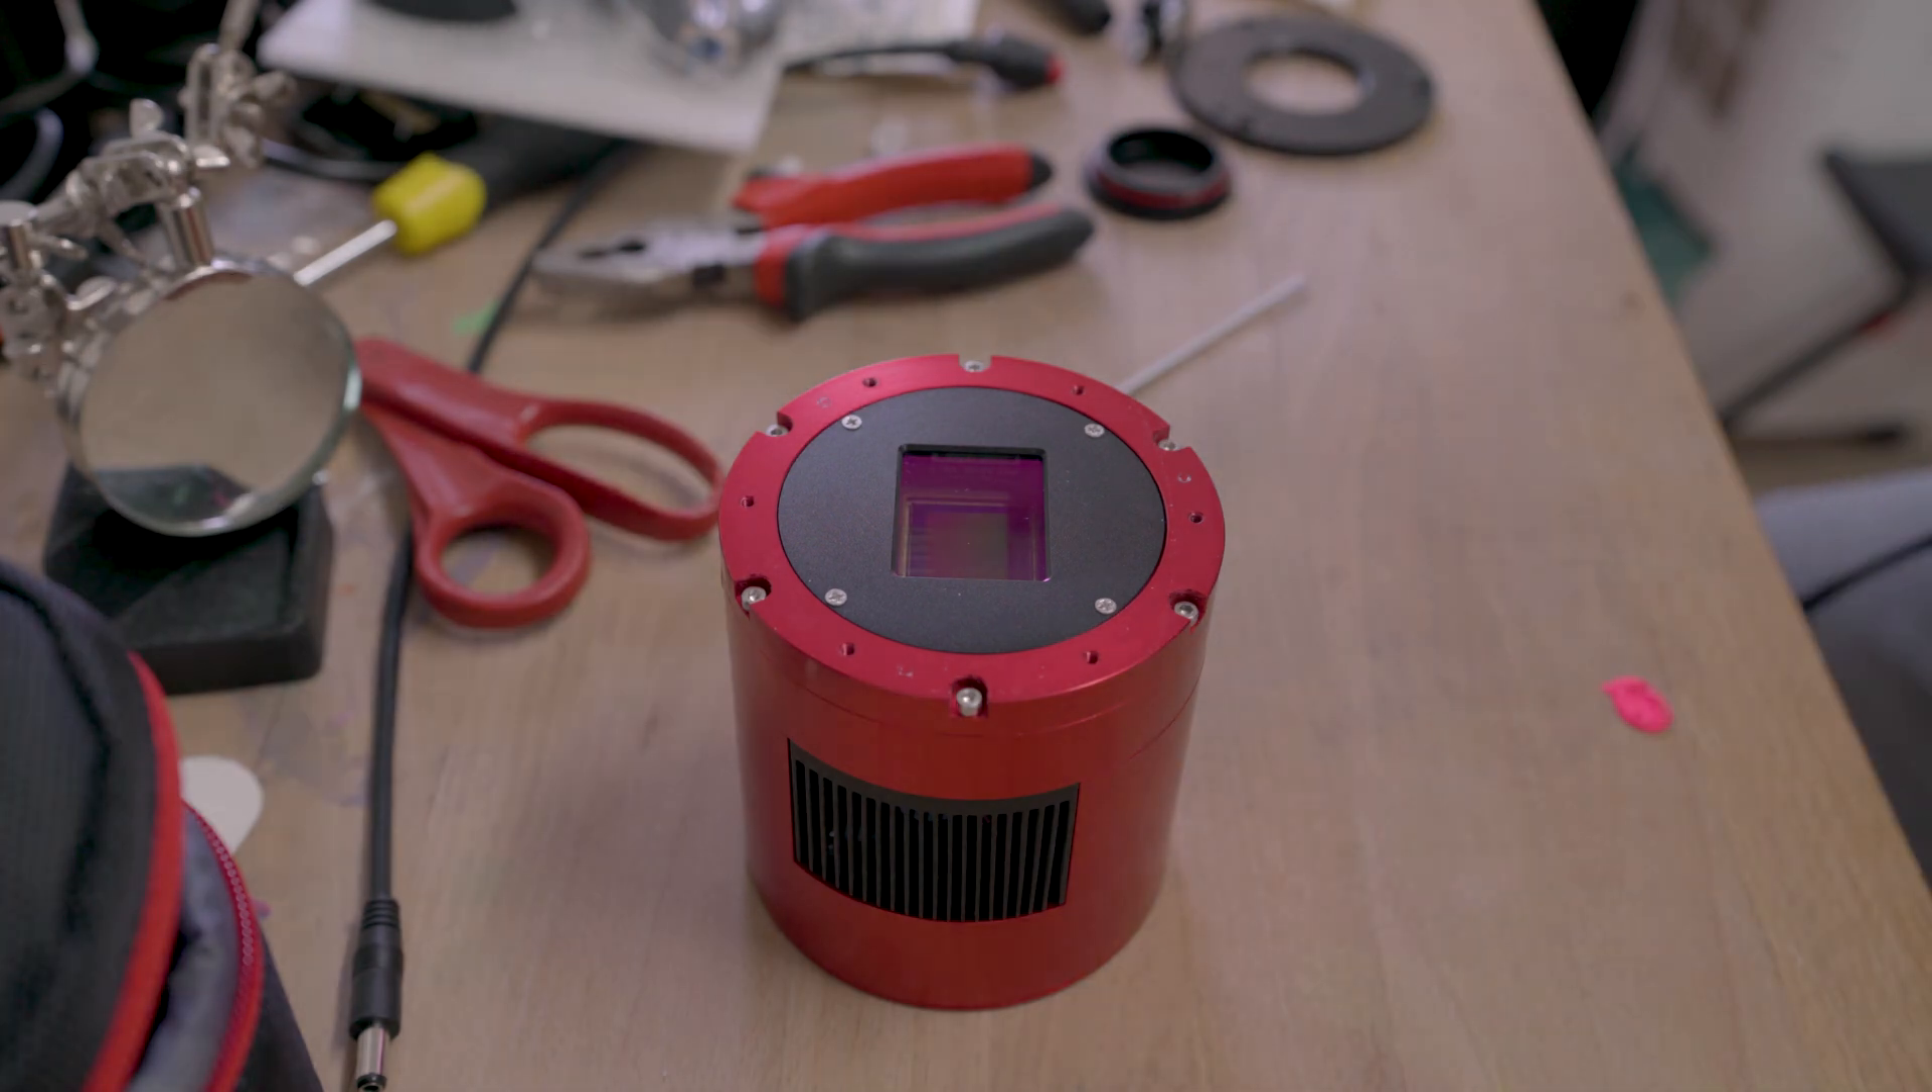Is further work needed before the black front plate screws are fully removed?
Yes.